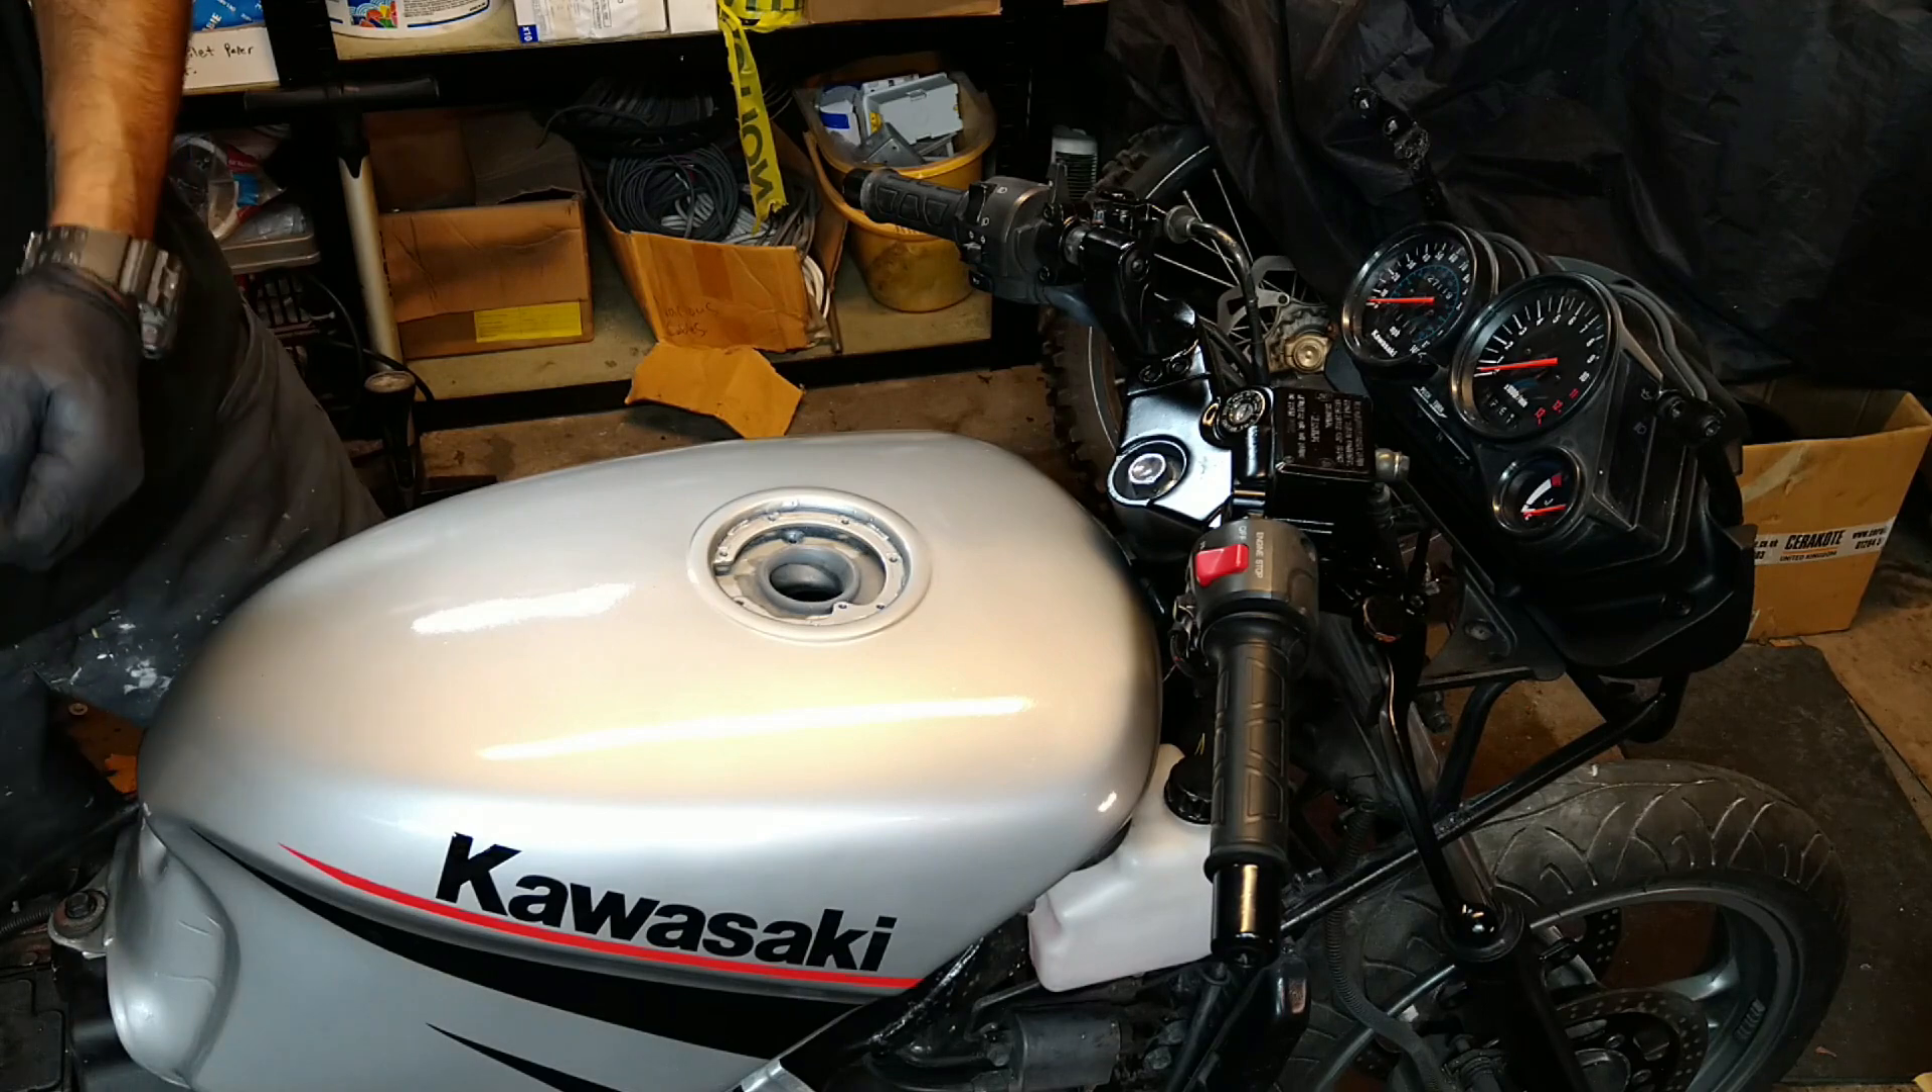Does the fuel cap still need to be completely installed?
Yes.